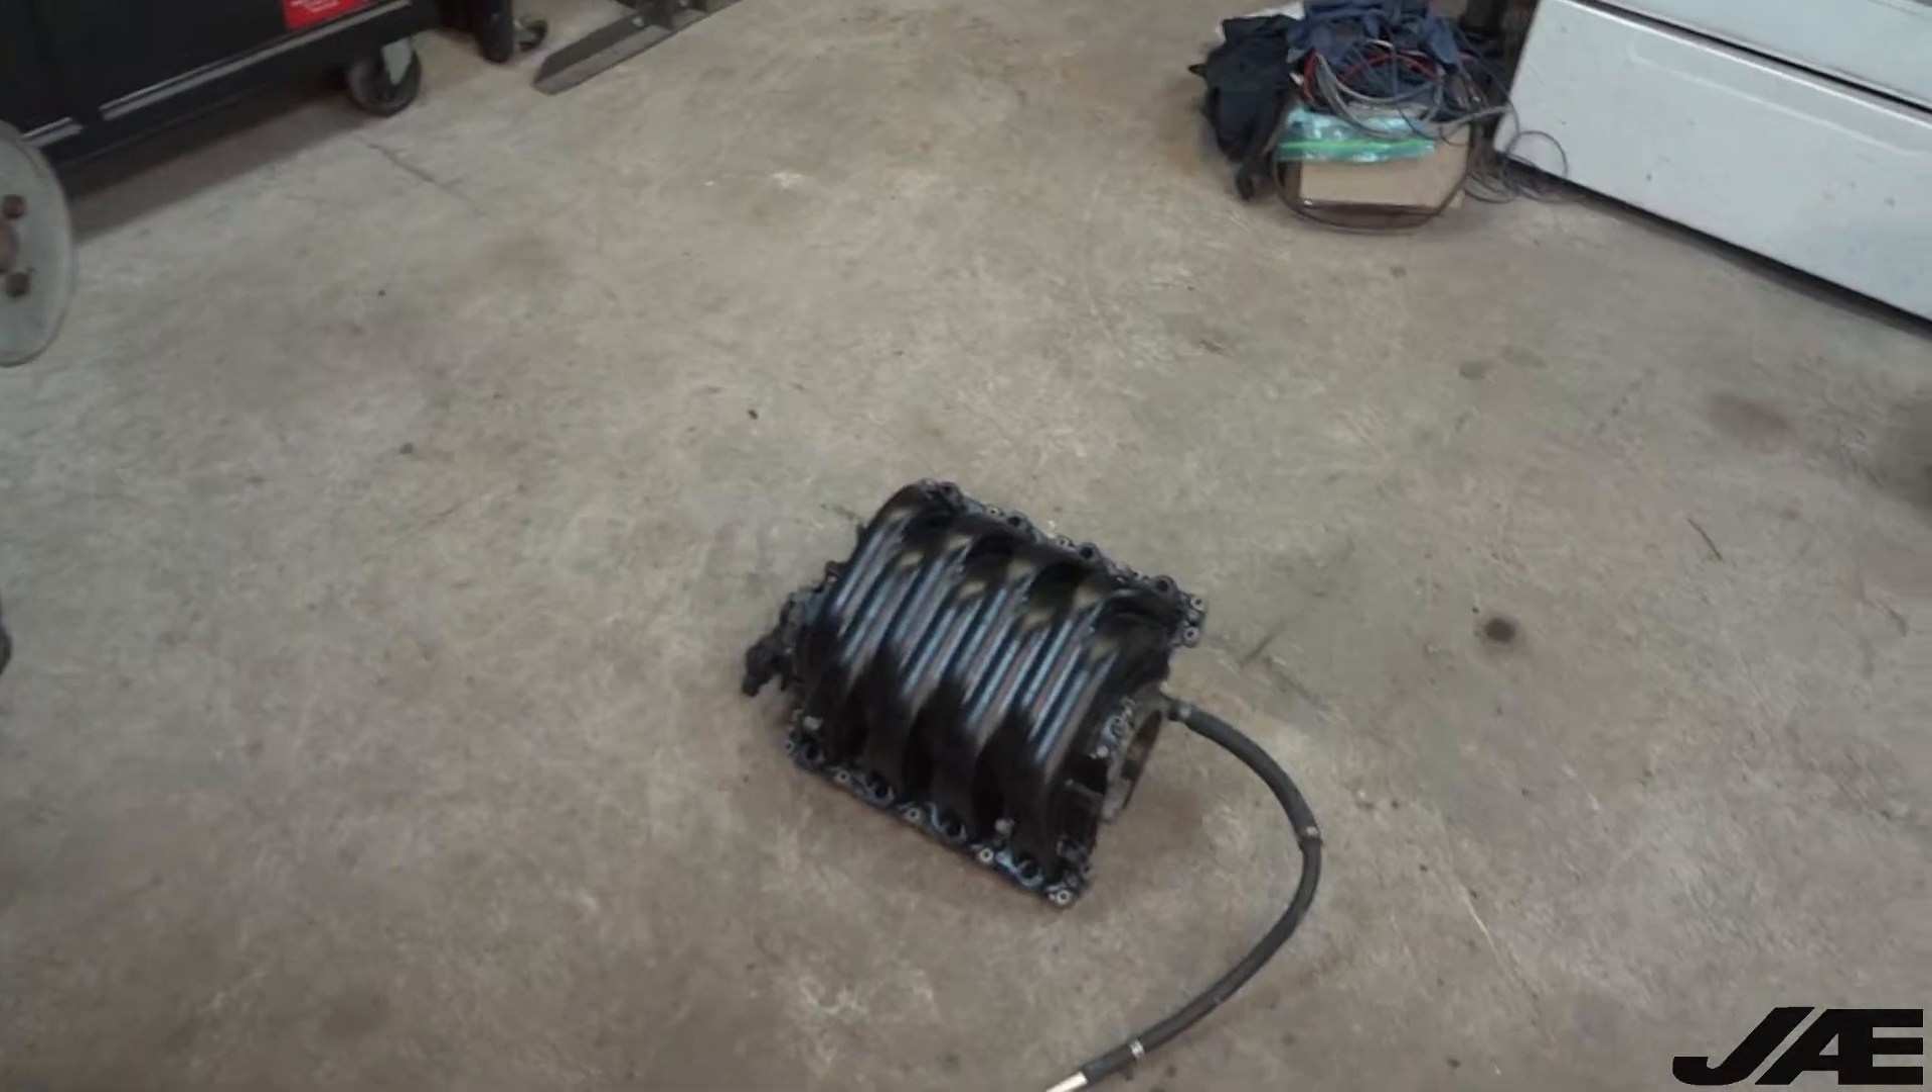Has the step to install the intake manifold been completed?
No.